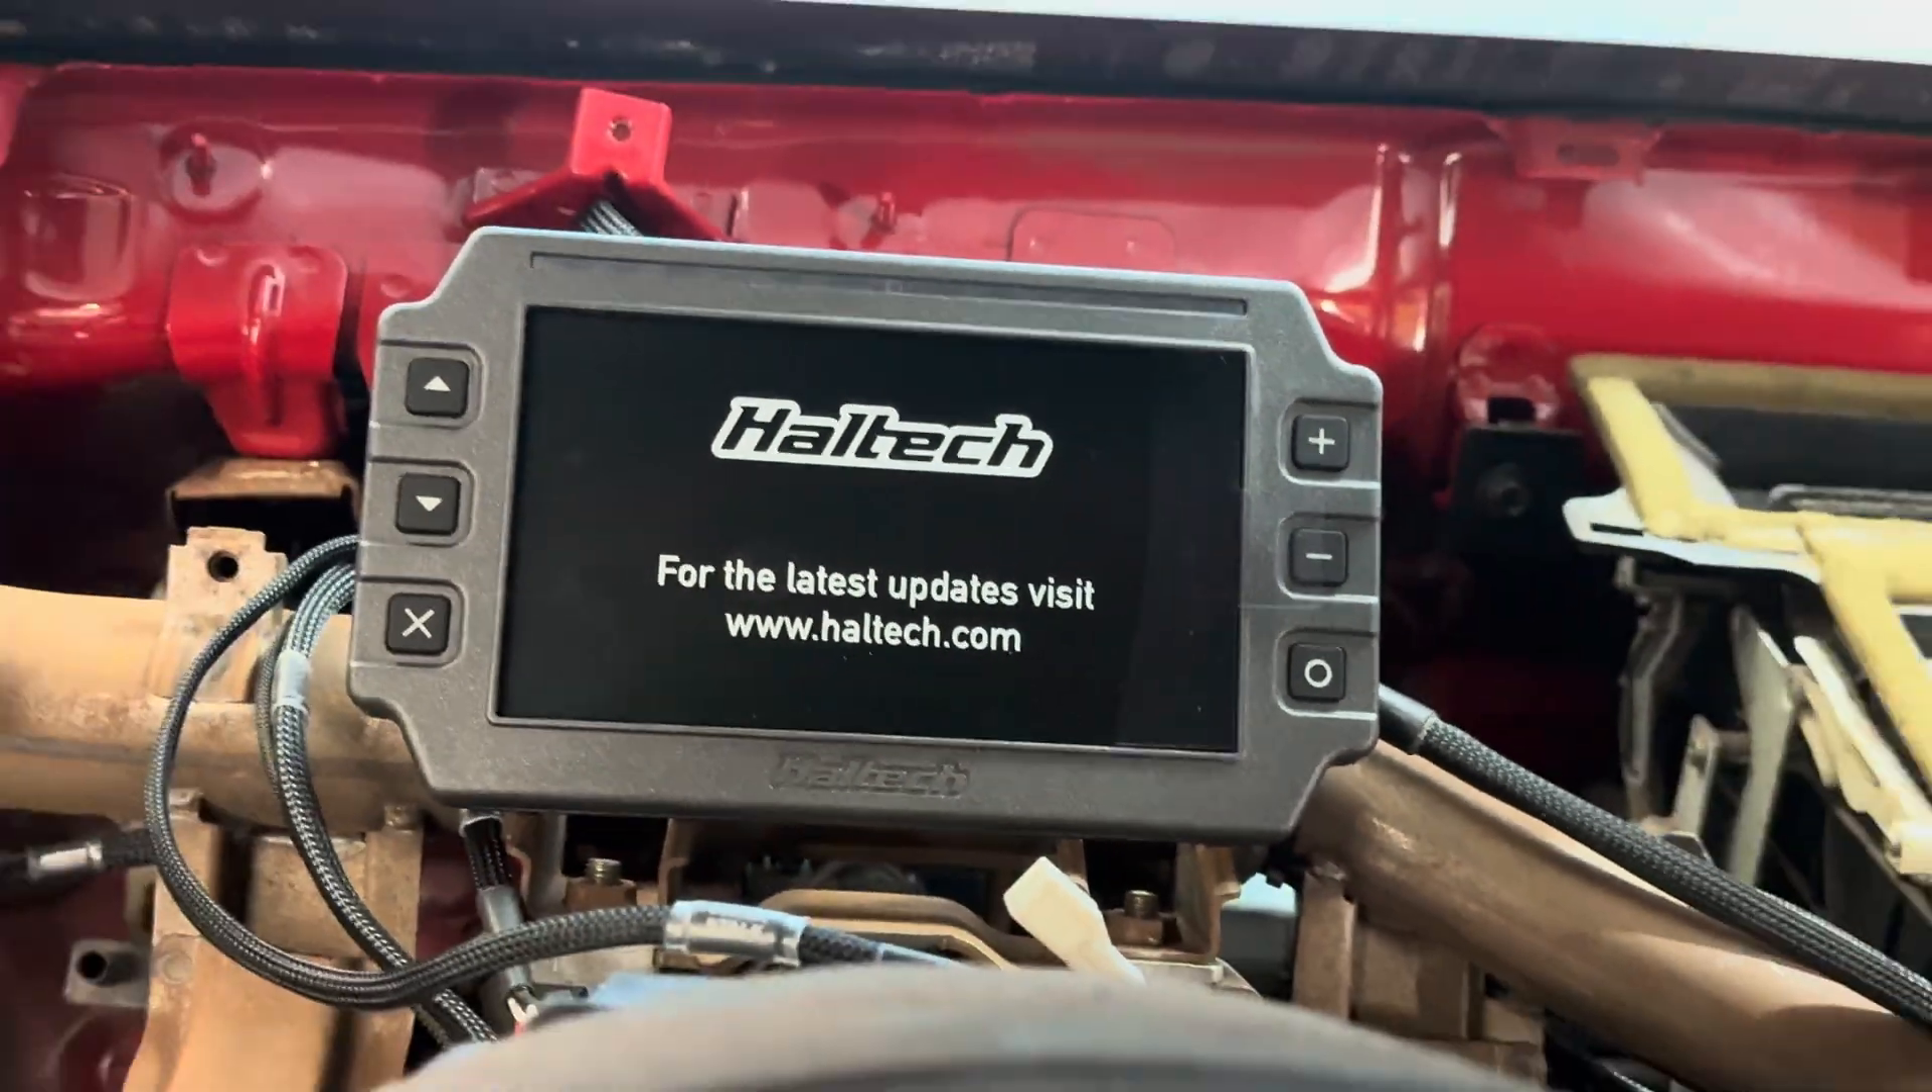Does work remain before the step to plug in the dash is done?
No.